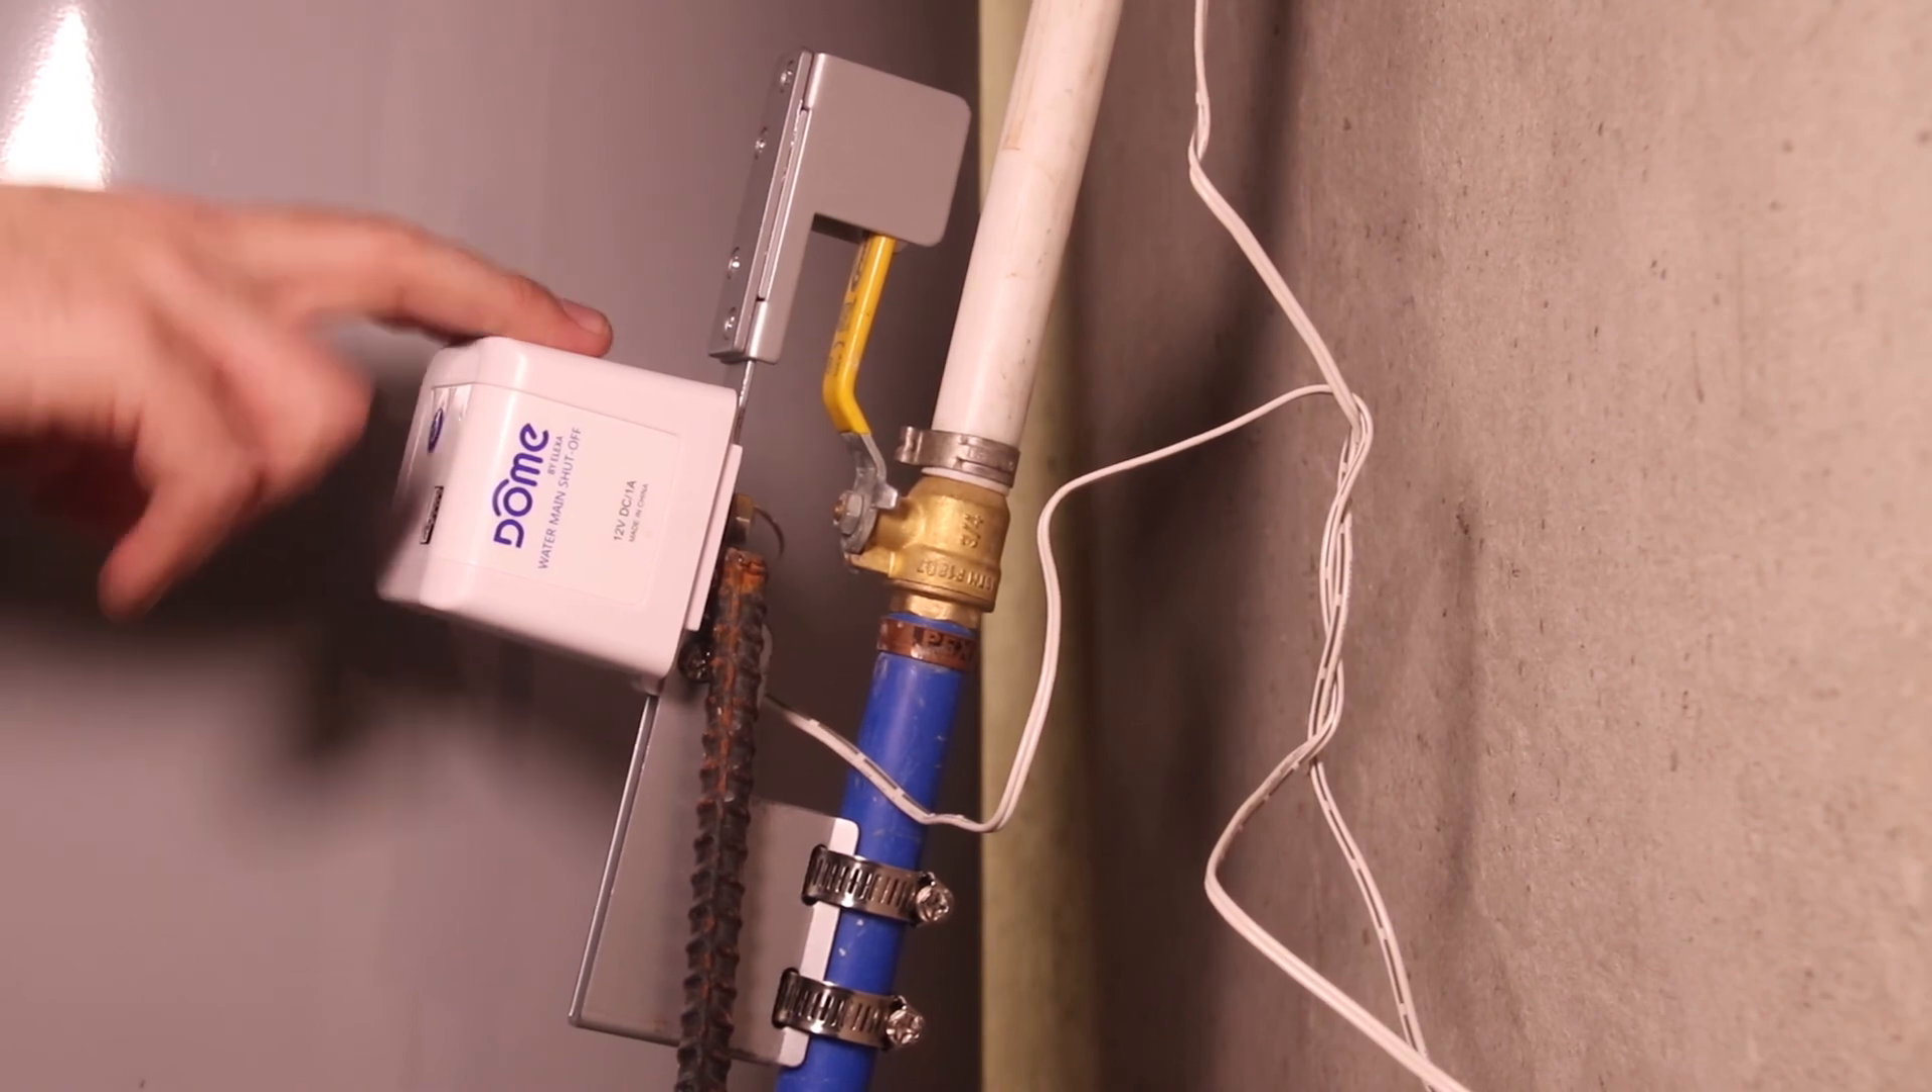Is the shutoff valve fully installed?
Yes.